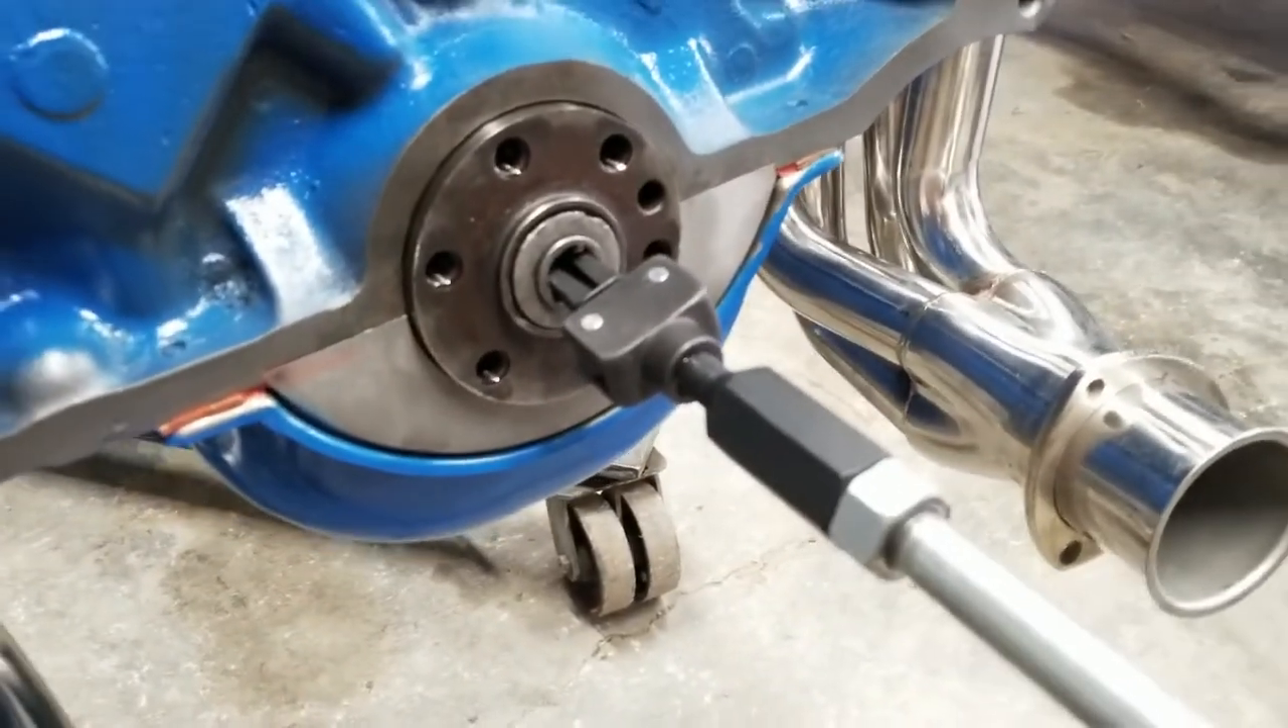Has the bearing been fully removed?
No.